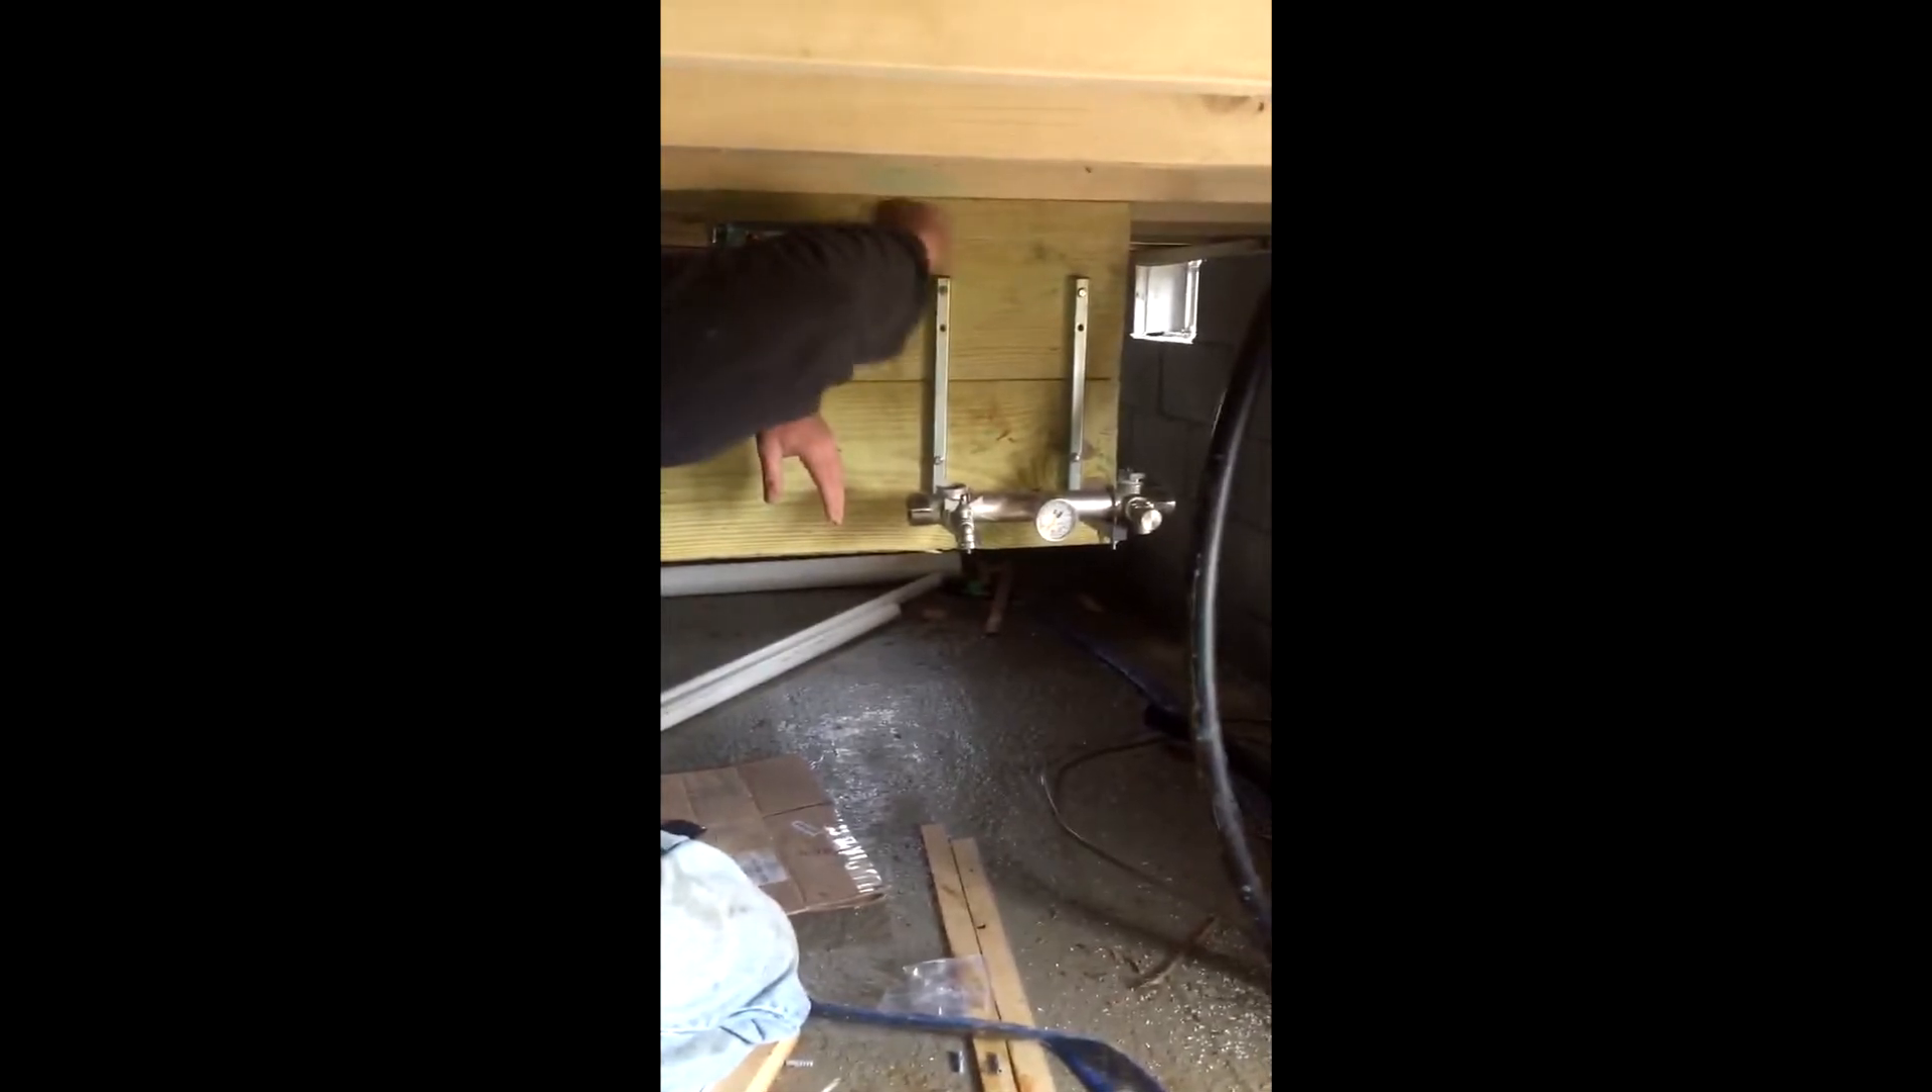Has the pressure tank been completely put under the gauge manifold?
No.